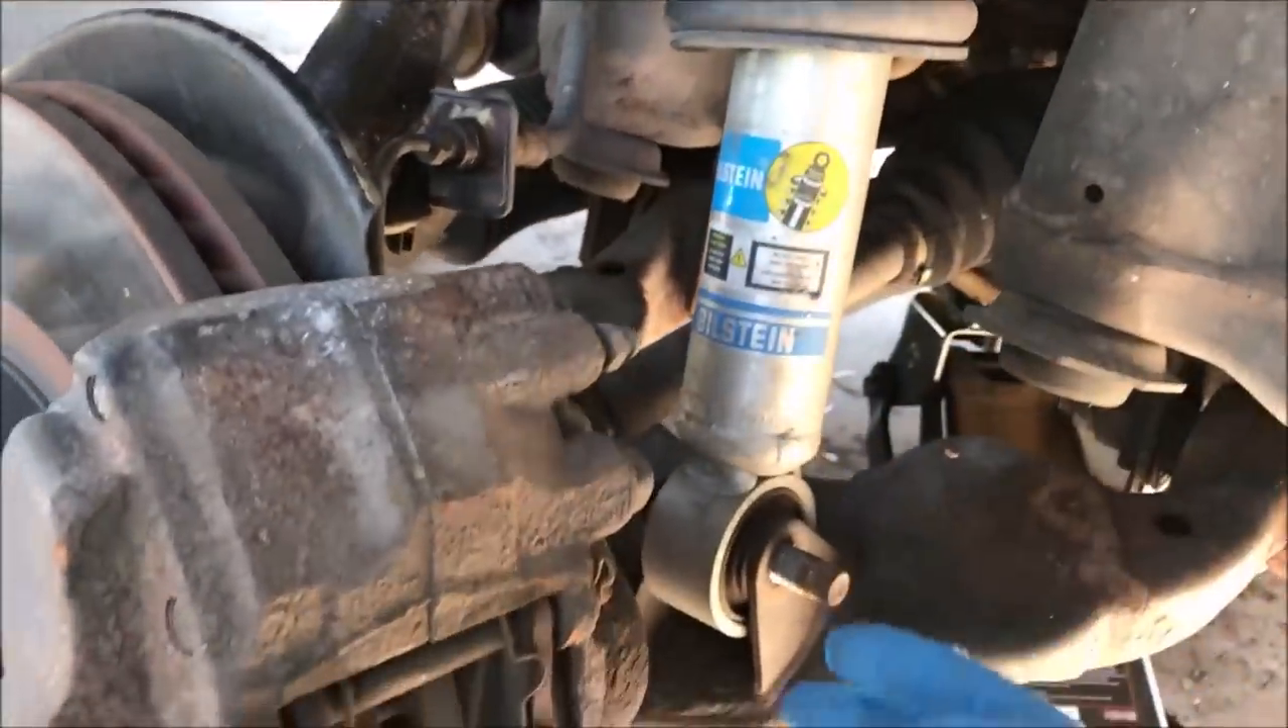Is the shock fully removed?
No.